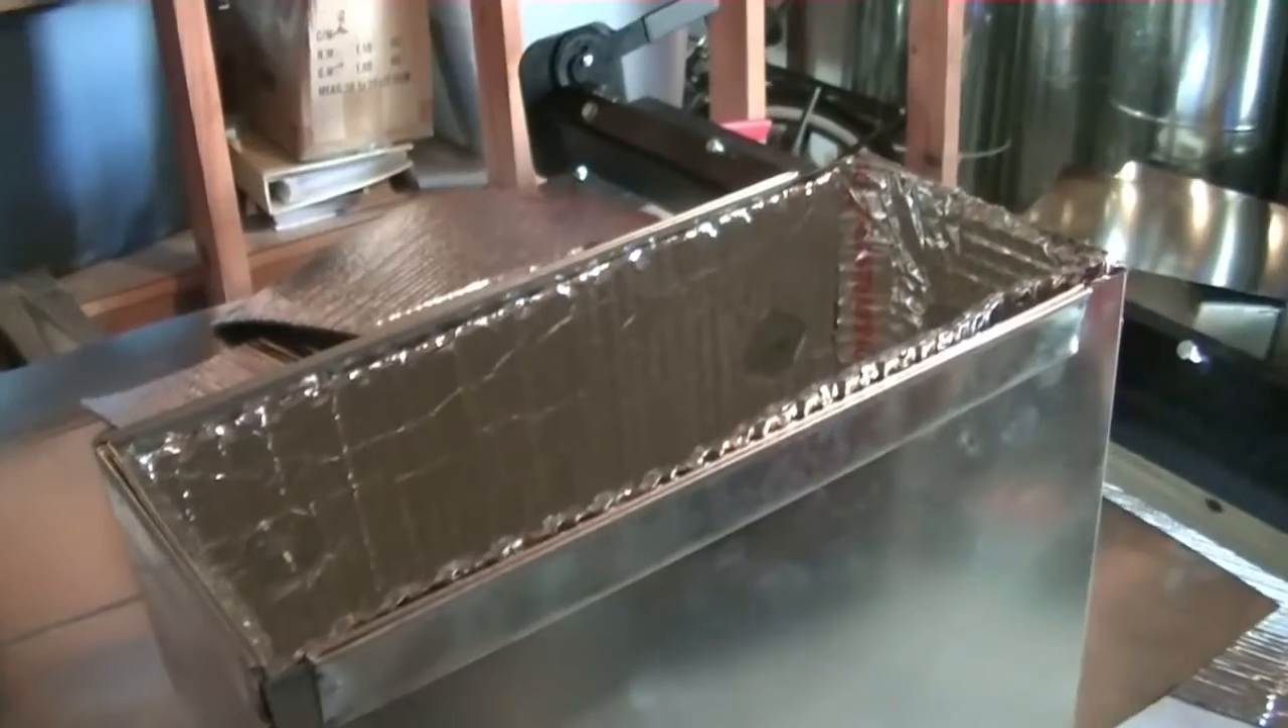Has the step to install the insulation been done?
Yes.